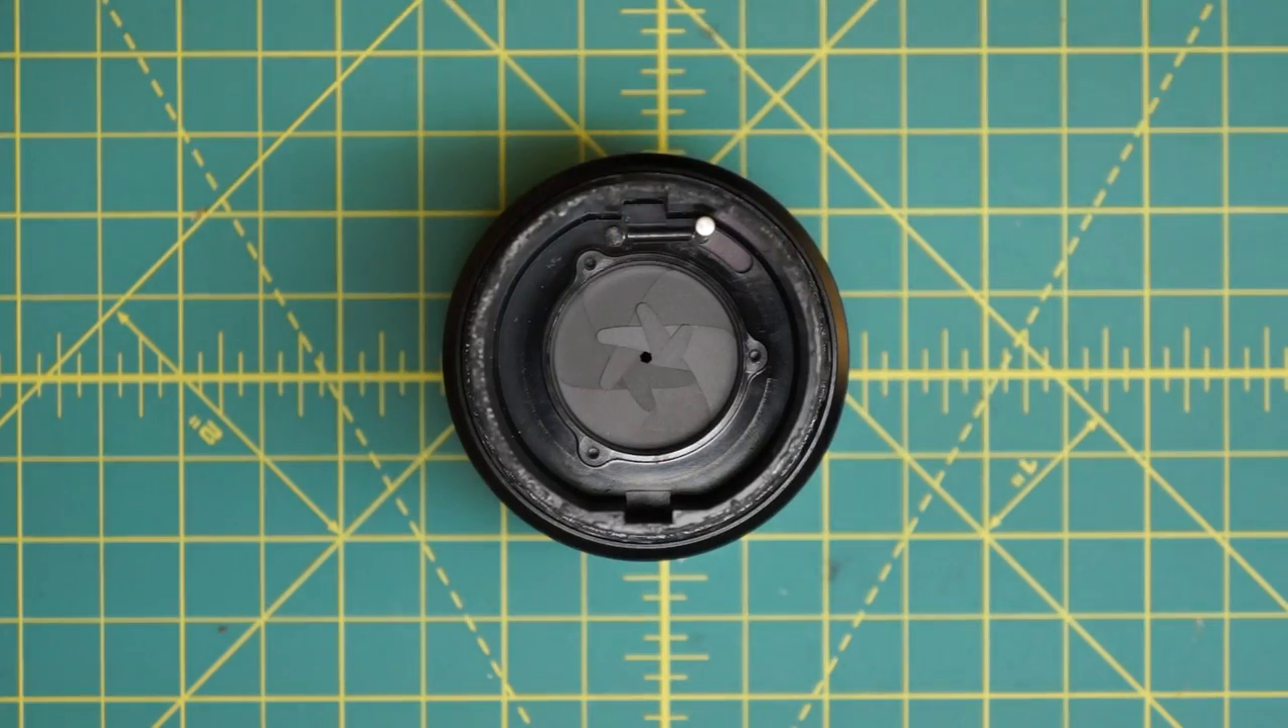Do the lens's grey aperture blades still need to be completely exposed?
No.